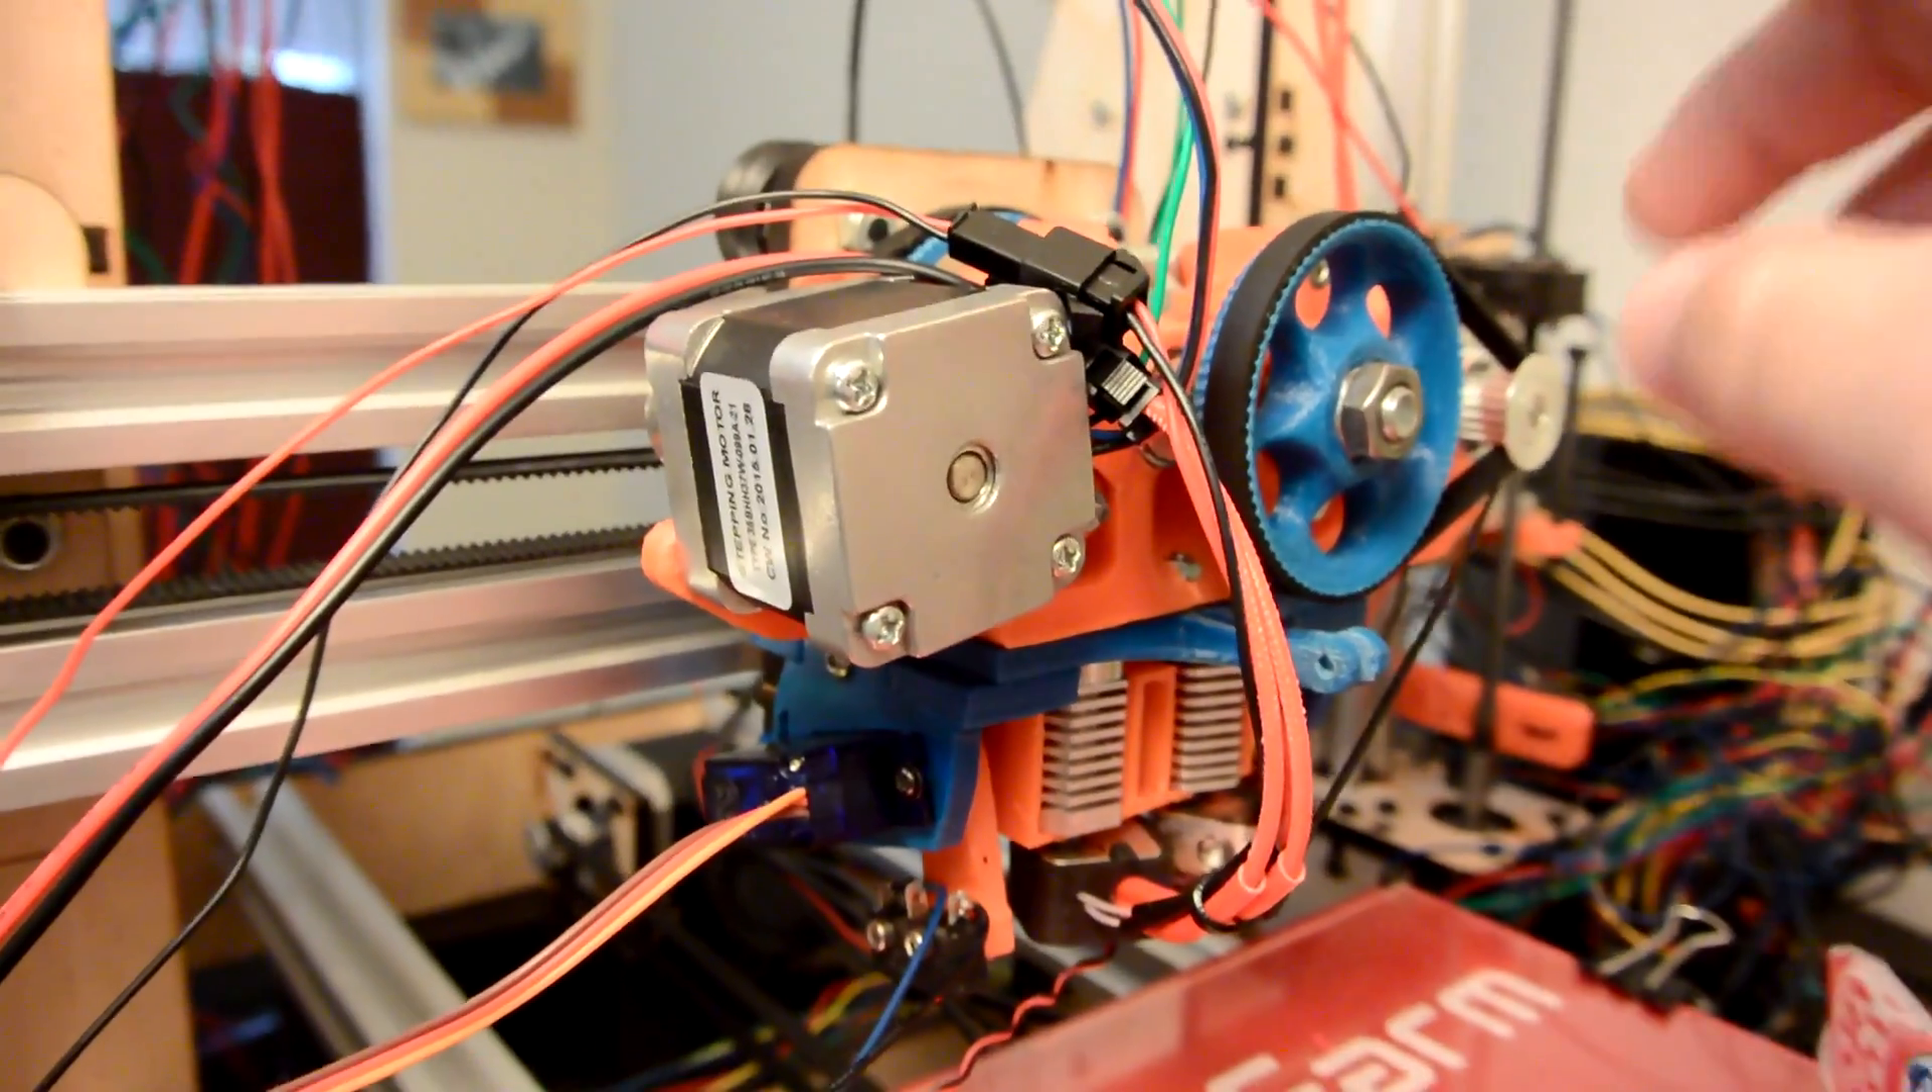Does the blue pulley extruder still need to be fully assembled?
No.